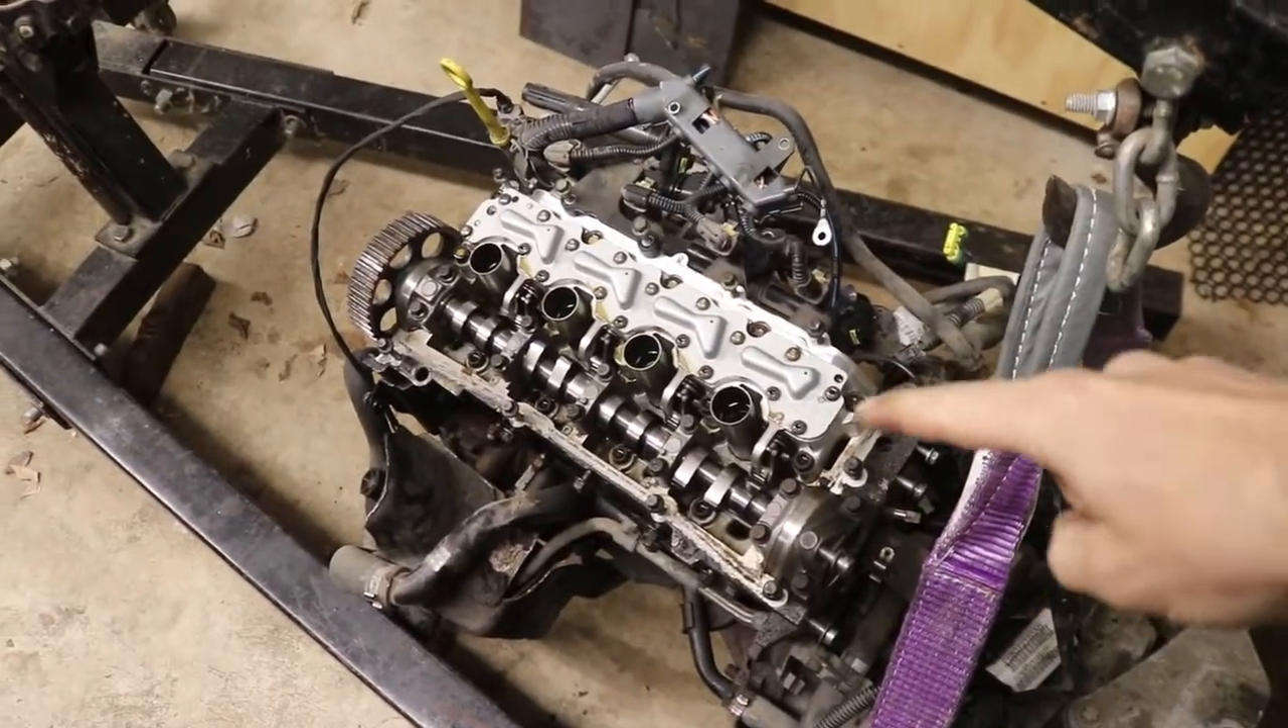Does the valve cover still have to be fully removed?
No.